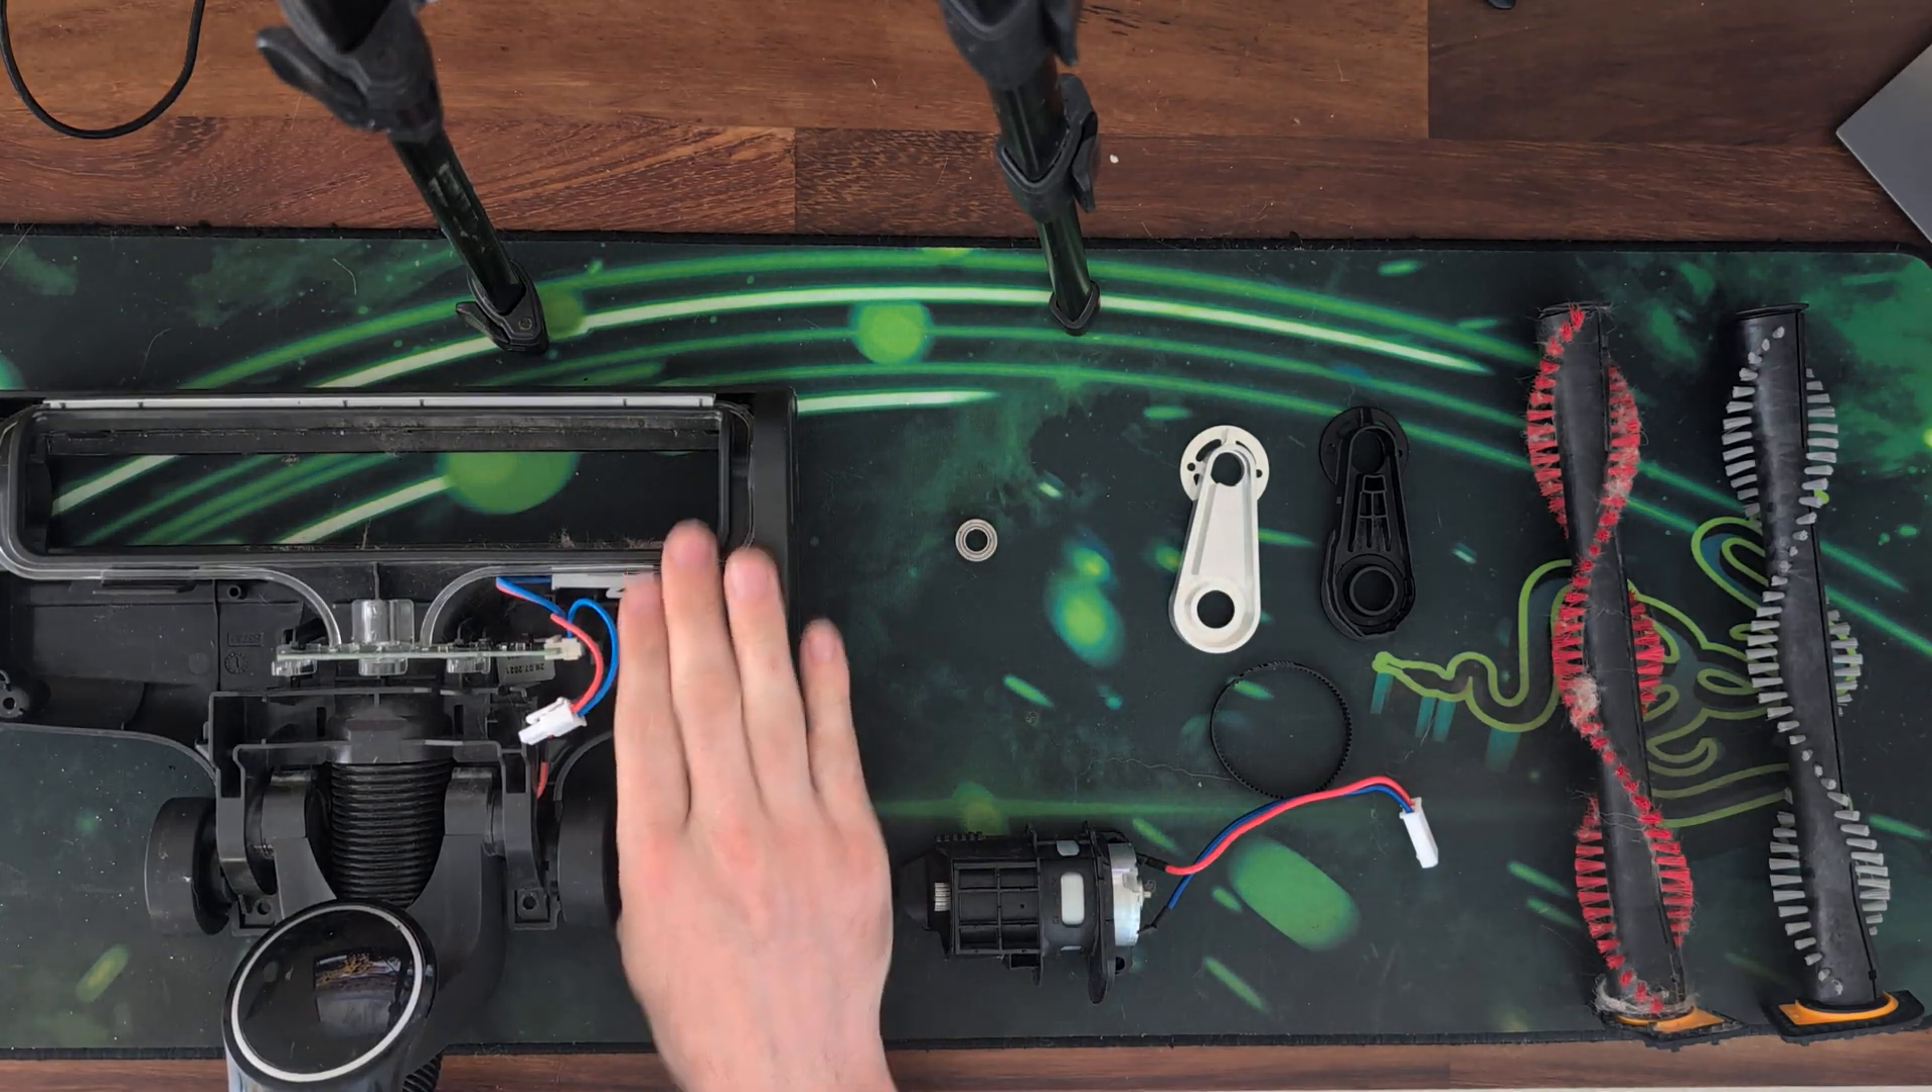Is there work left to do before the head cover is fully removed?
No.